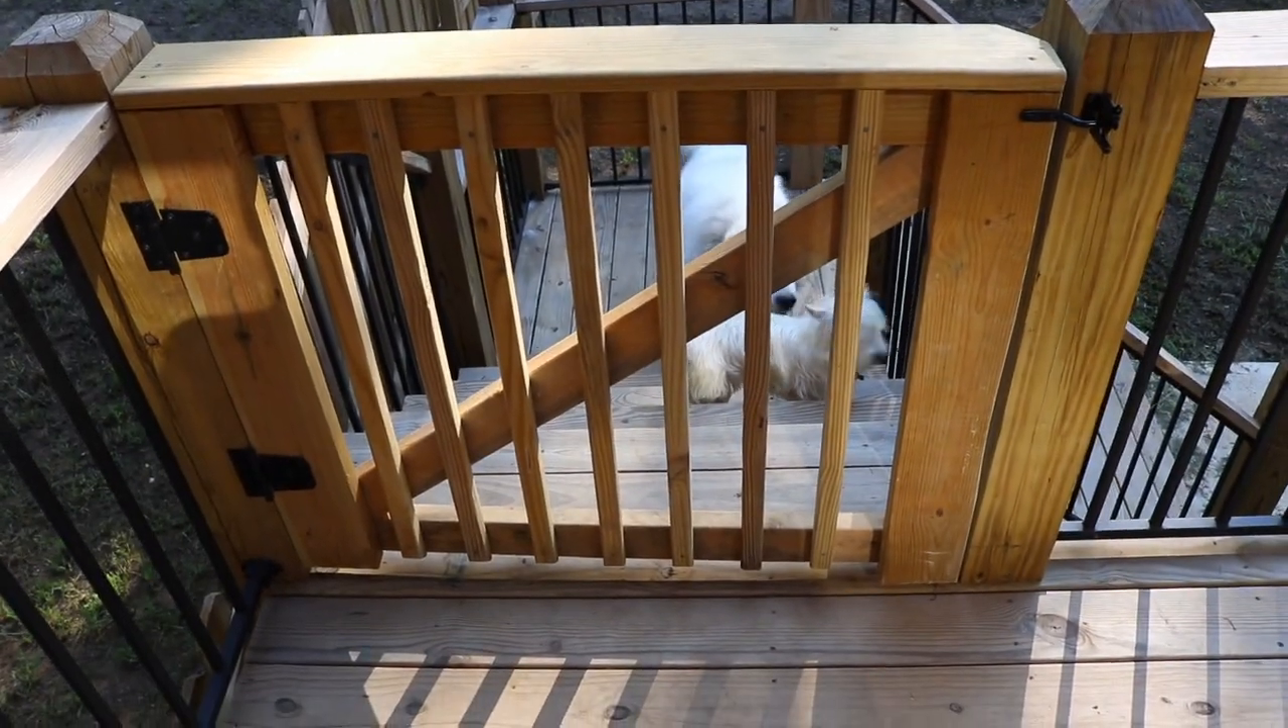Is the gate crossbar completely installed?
Yes.